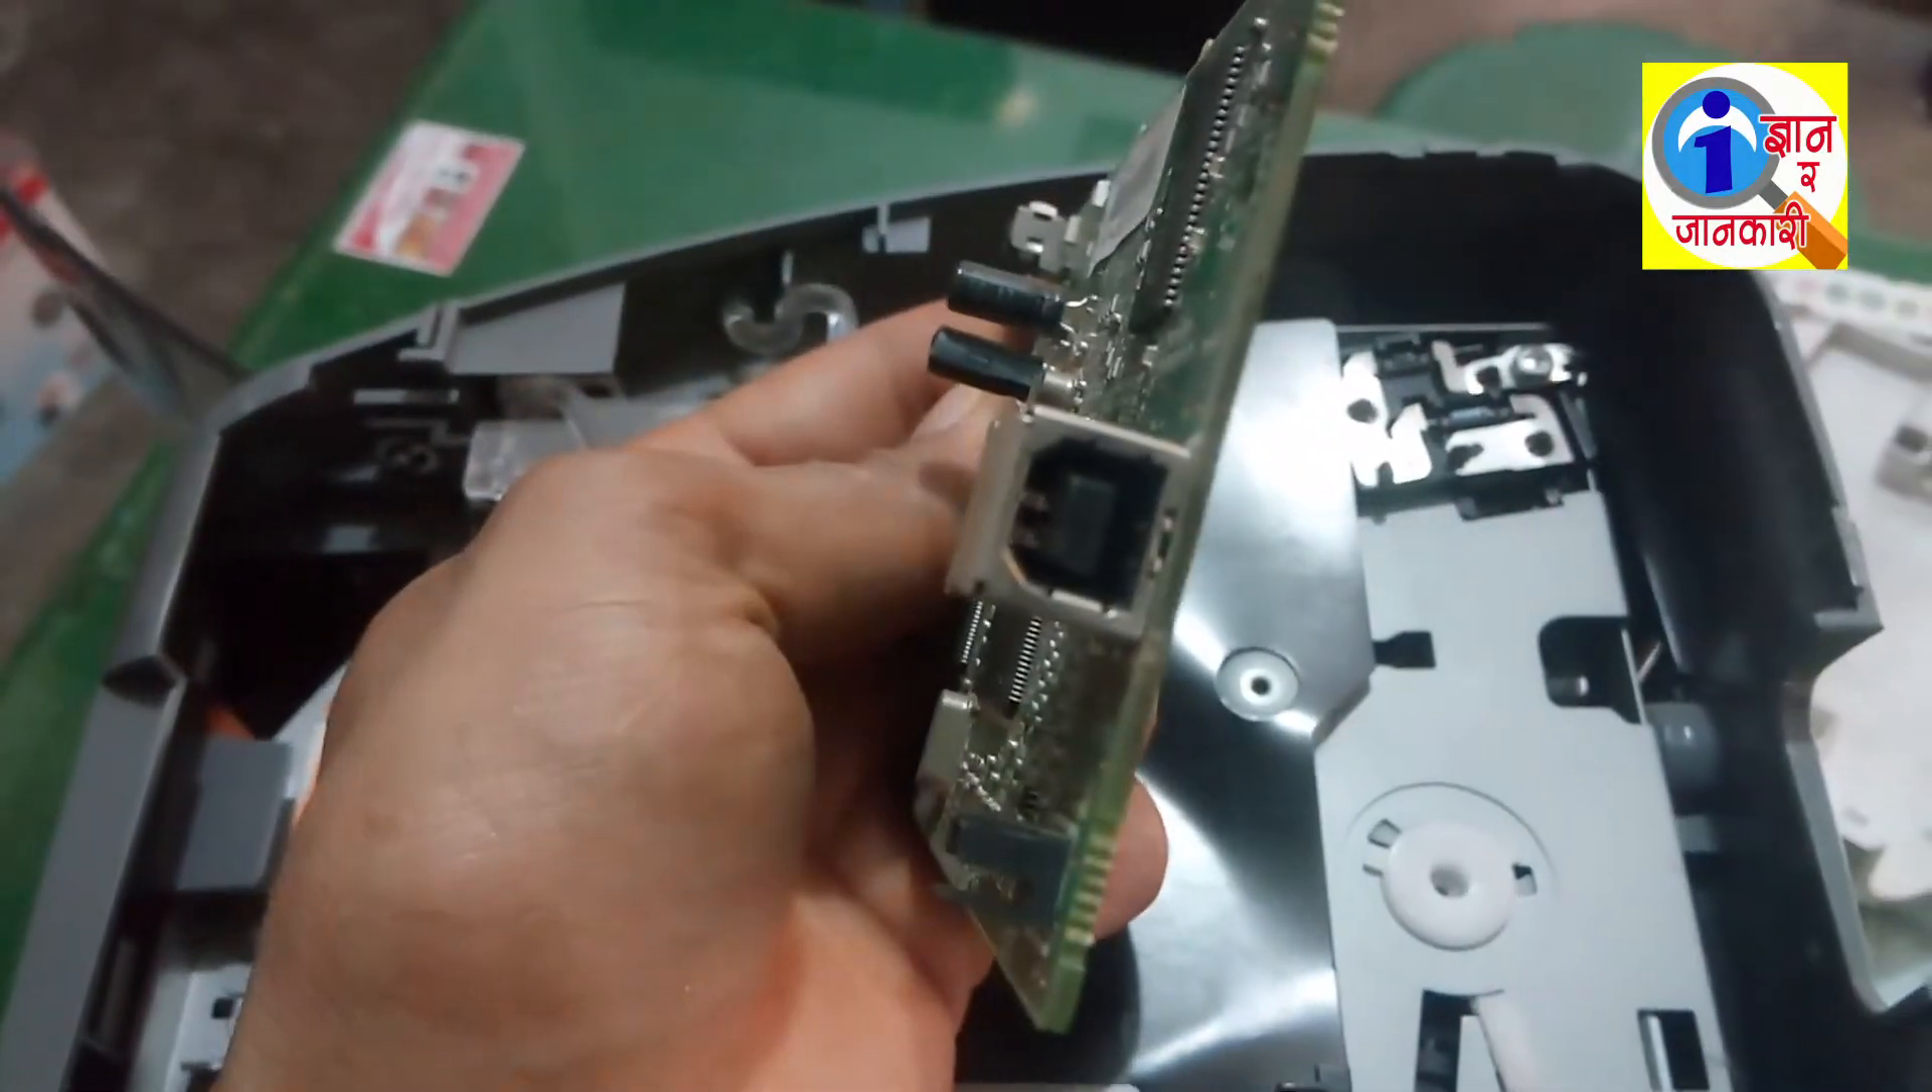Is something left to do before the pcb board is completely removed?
No.